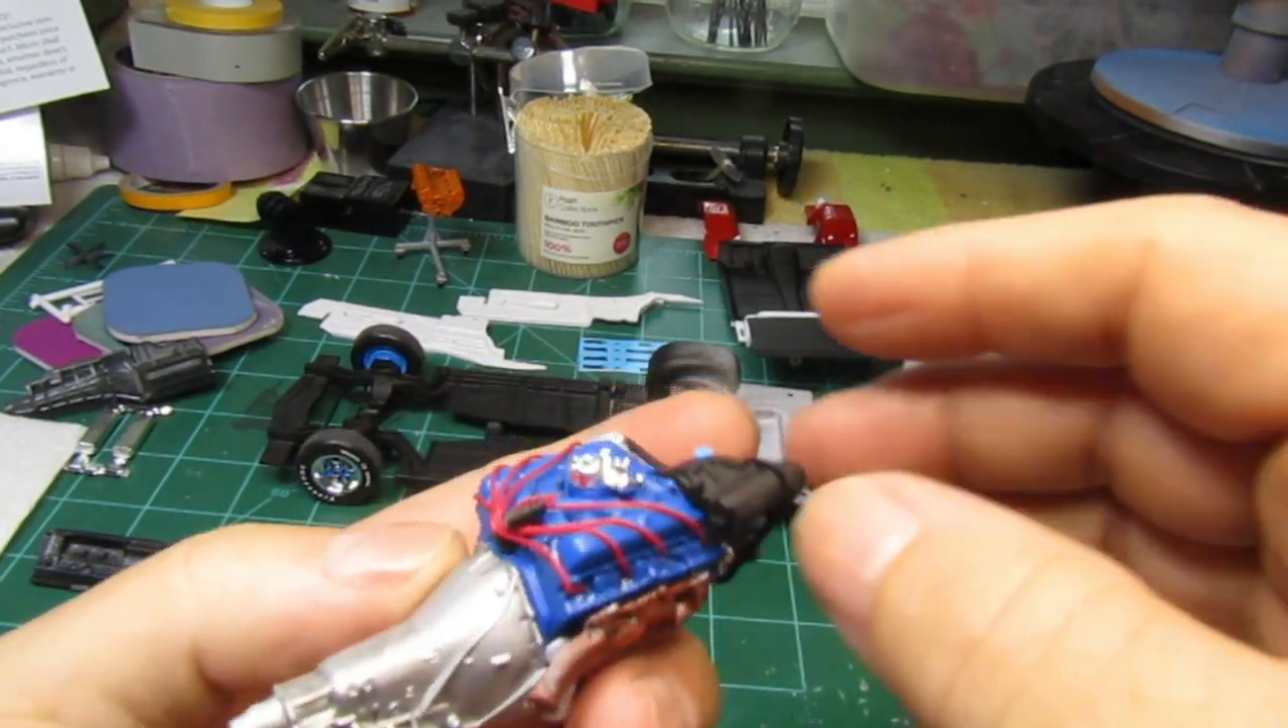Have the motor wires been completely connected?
Yes.